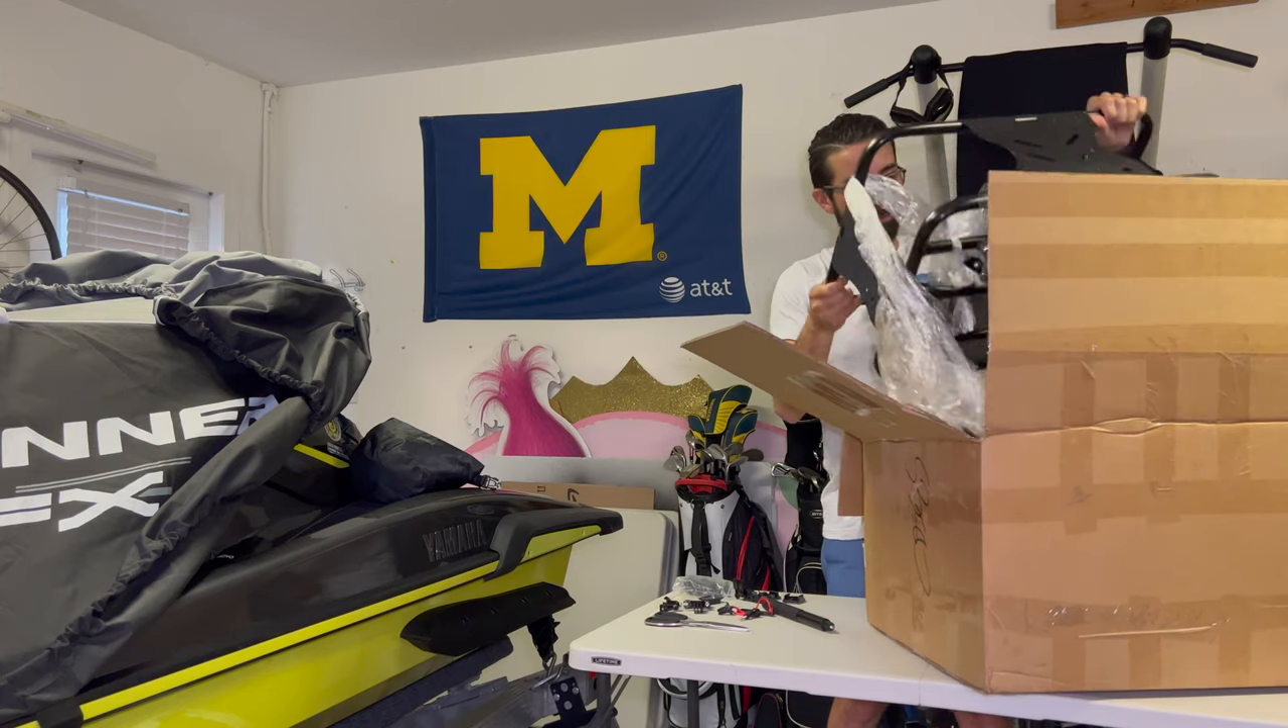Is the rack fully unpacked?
No.